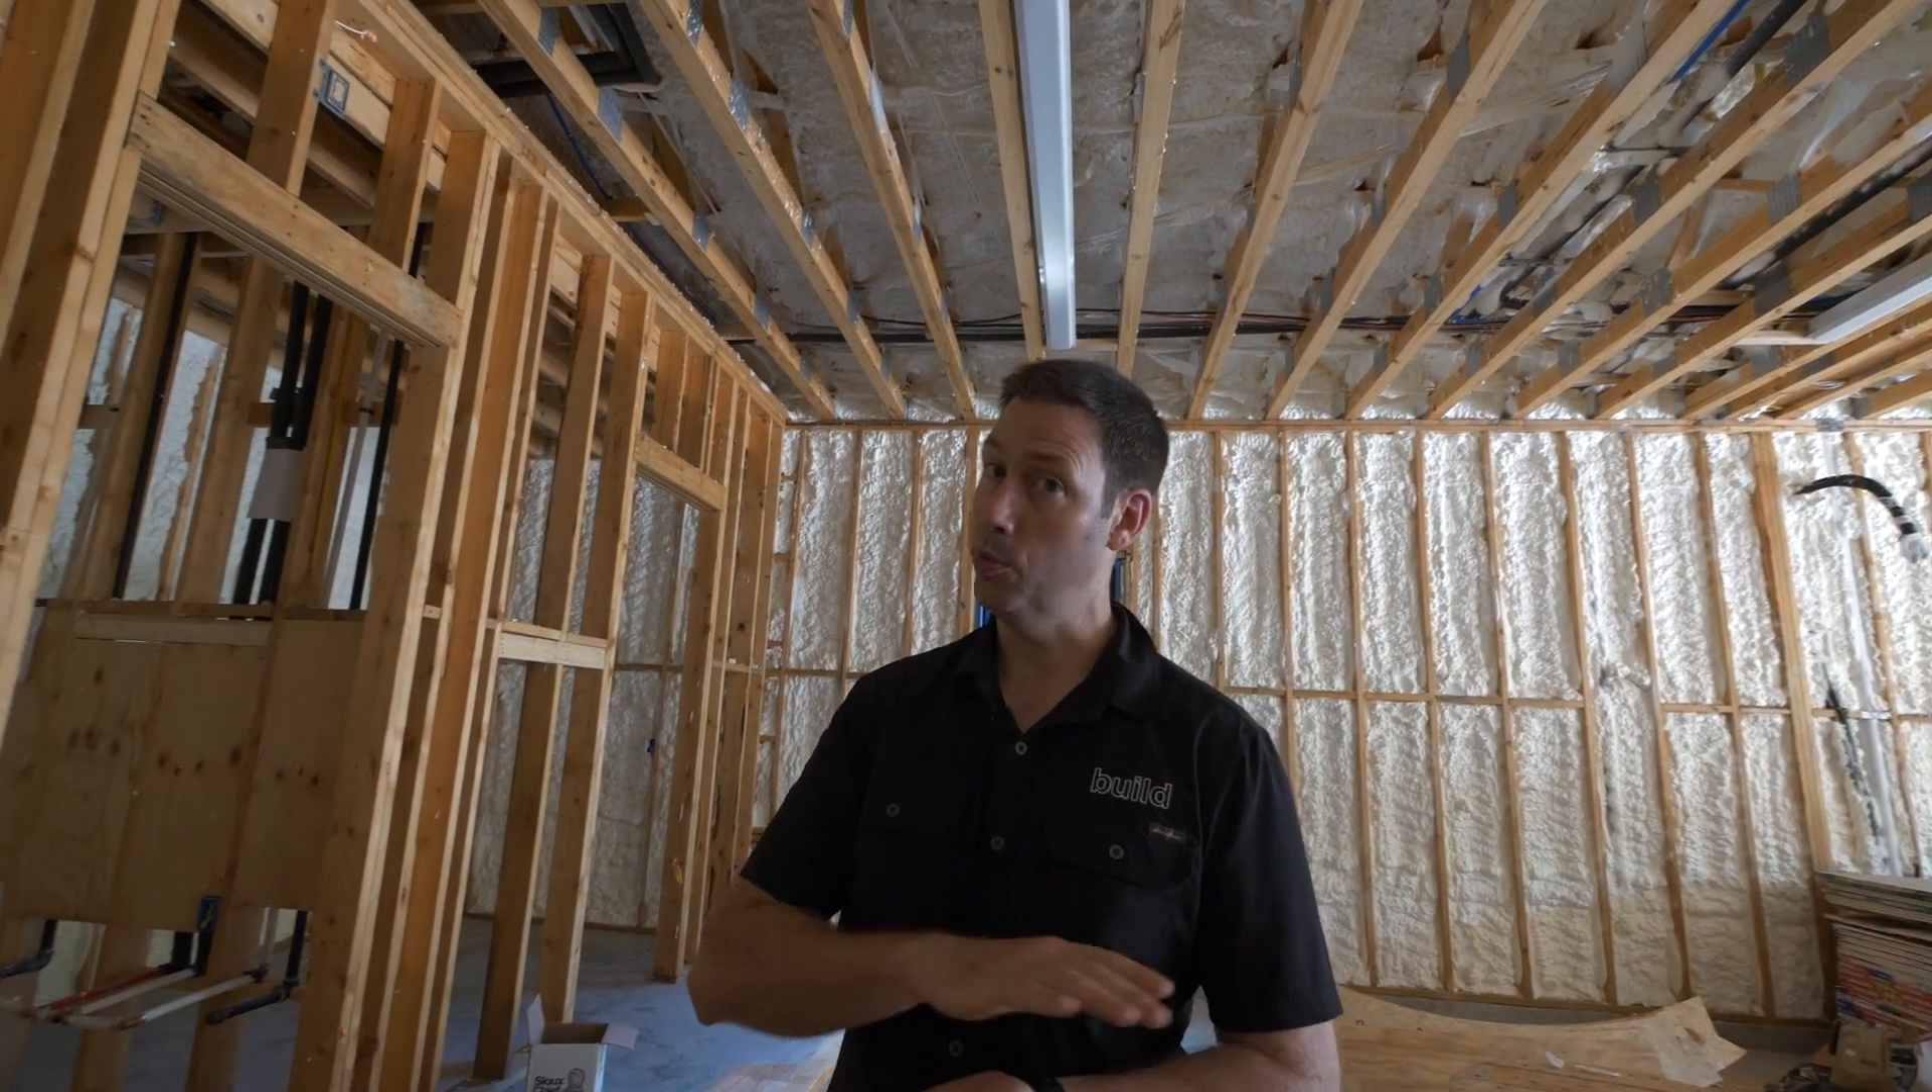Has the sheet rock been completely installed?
No.